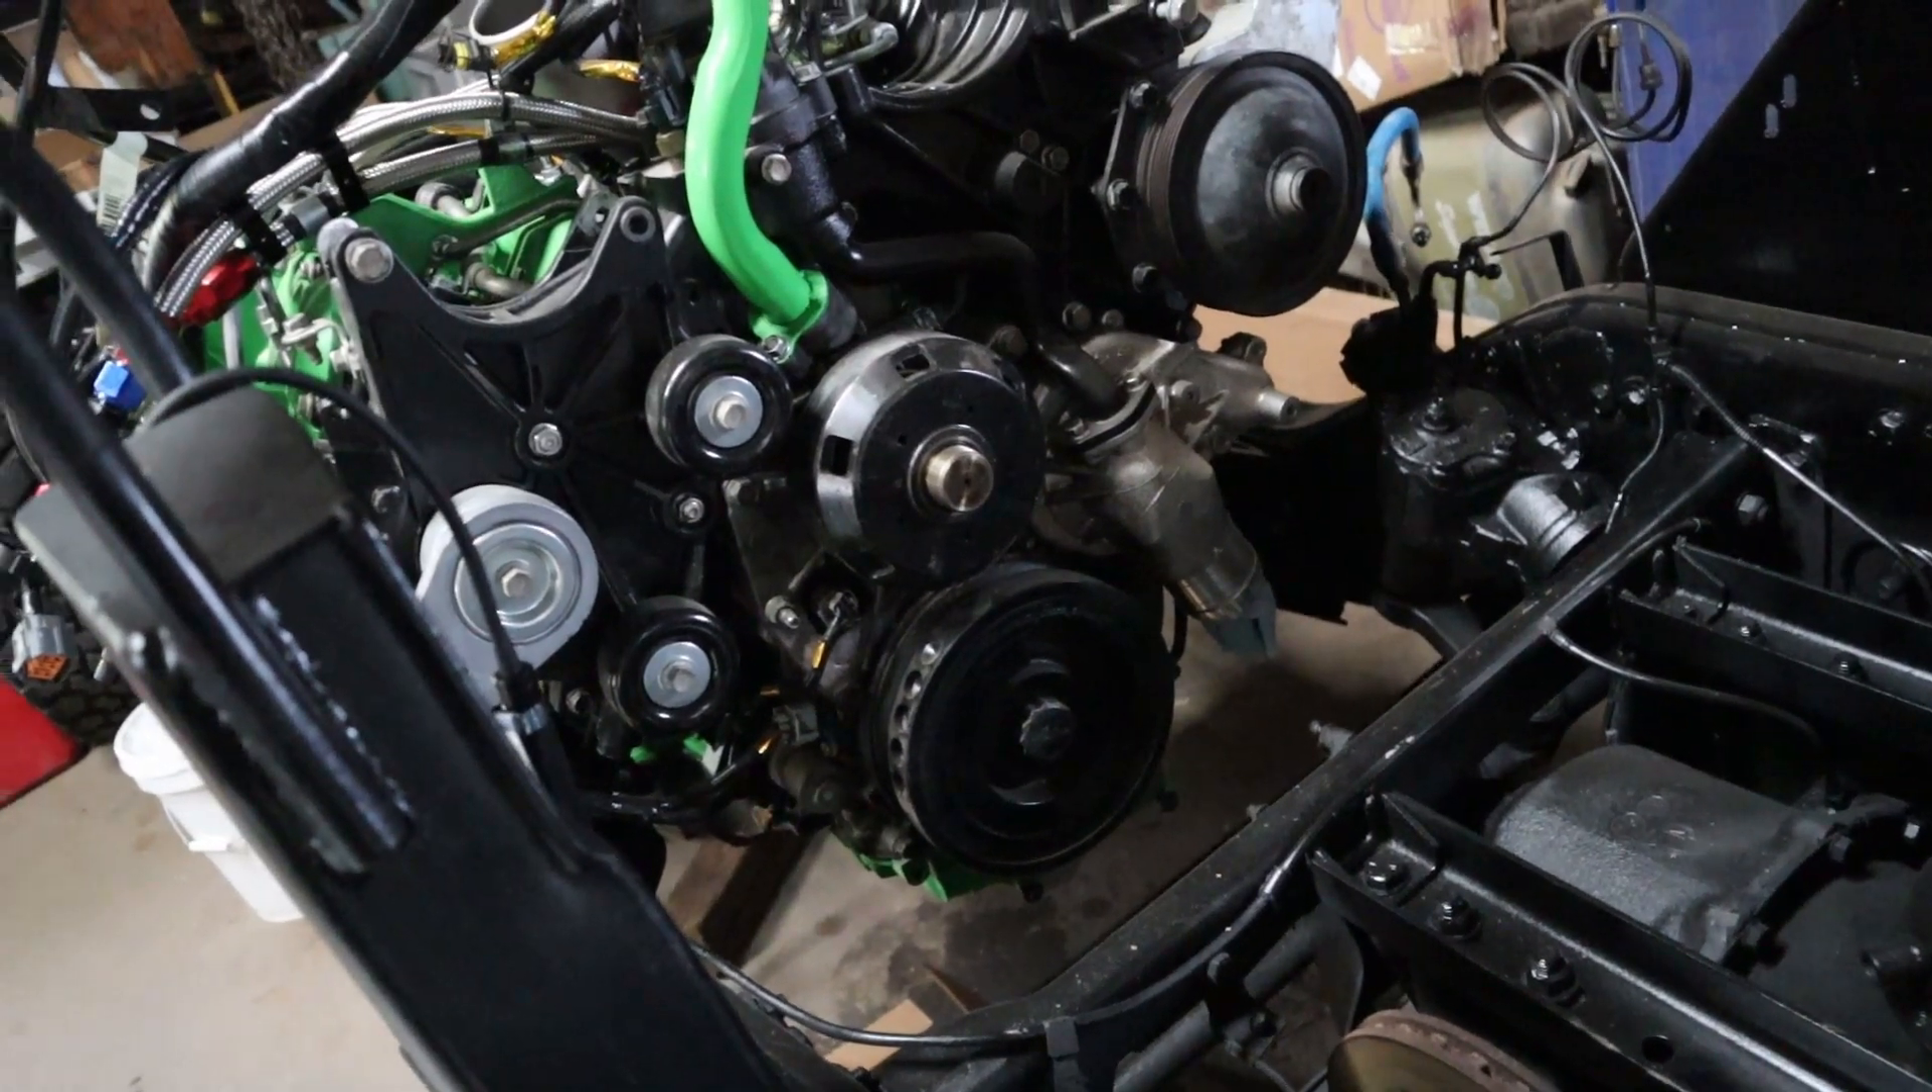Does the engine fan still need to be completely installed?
Yes.